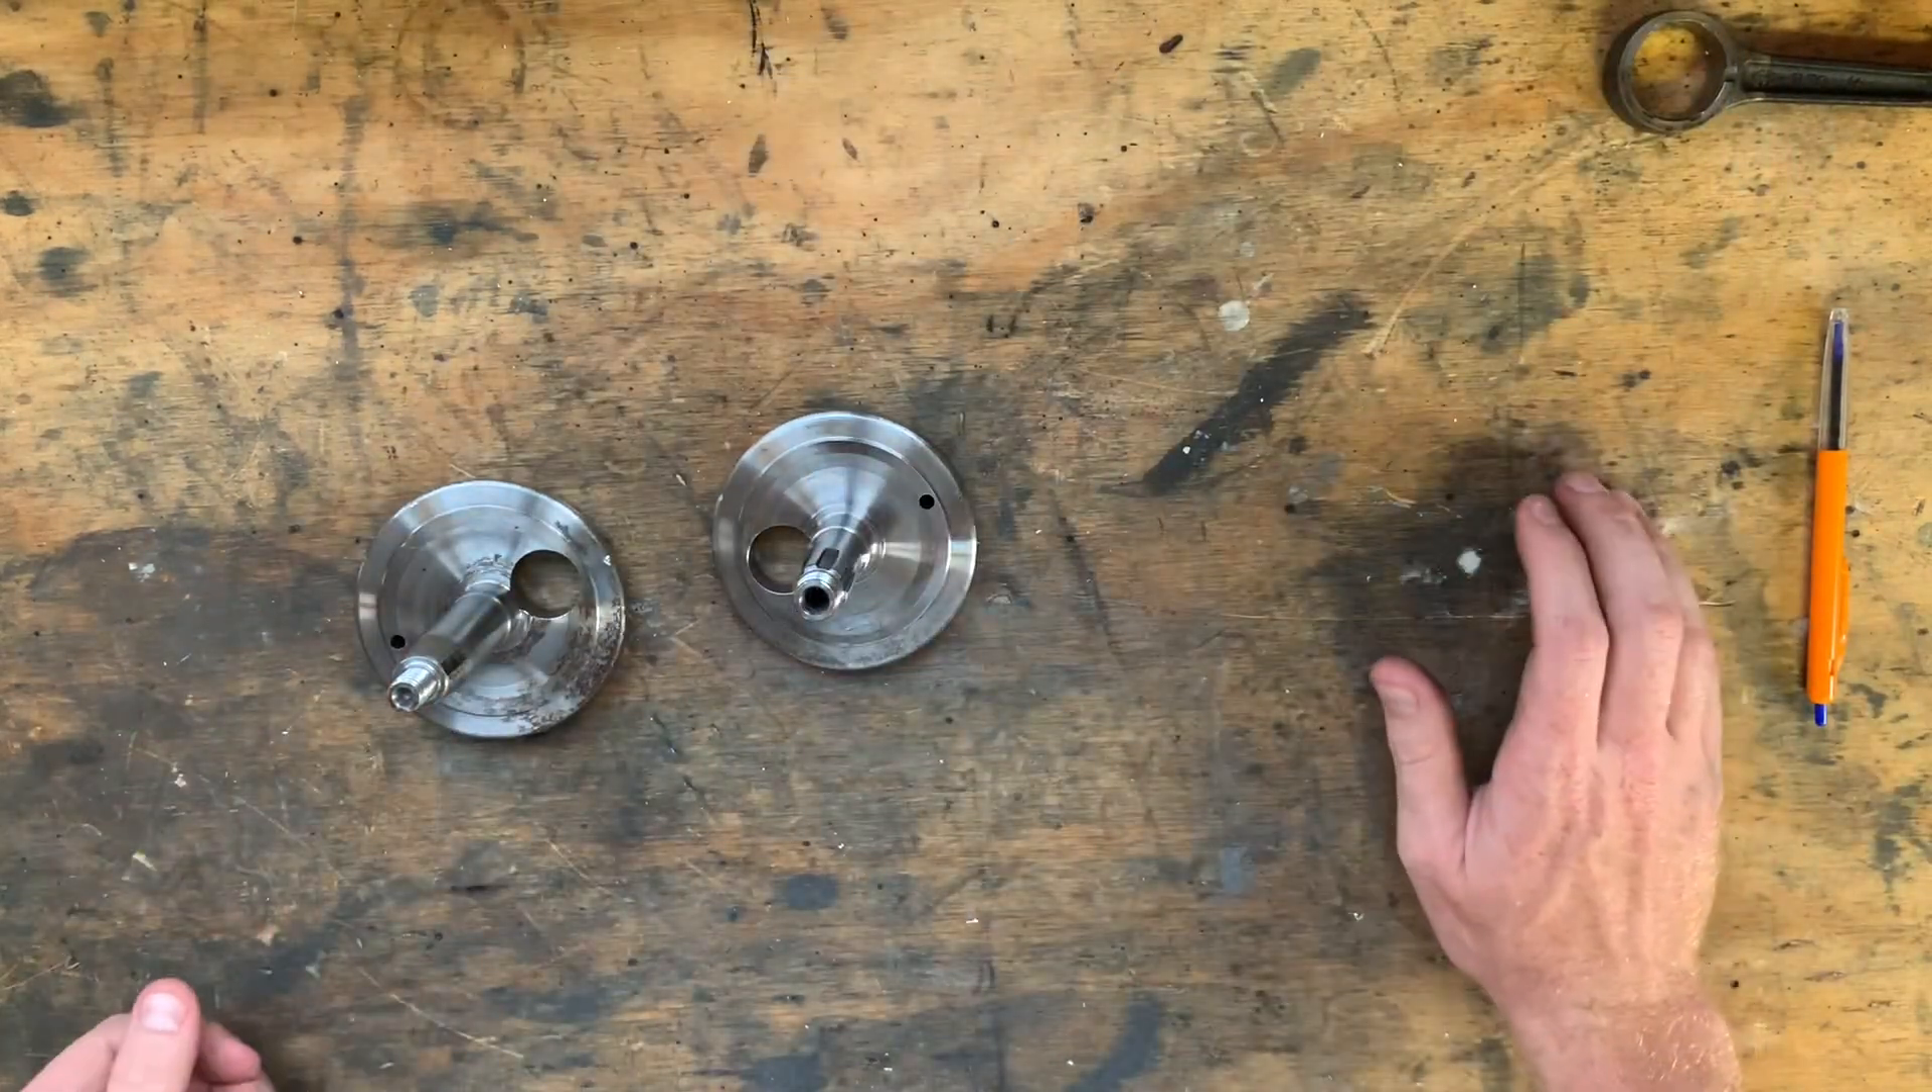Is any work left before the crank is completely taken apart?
No.